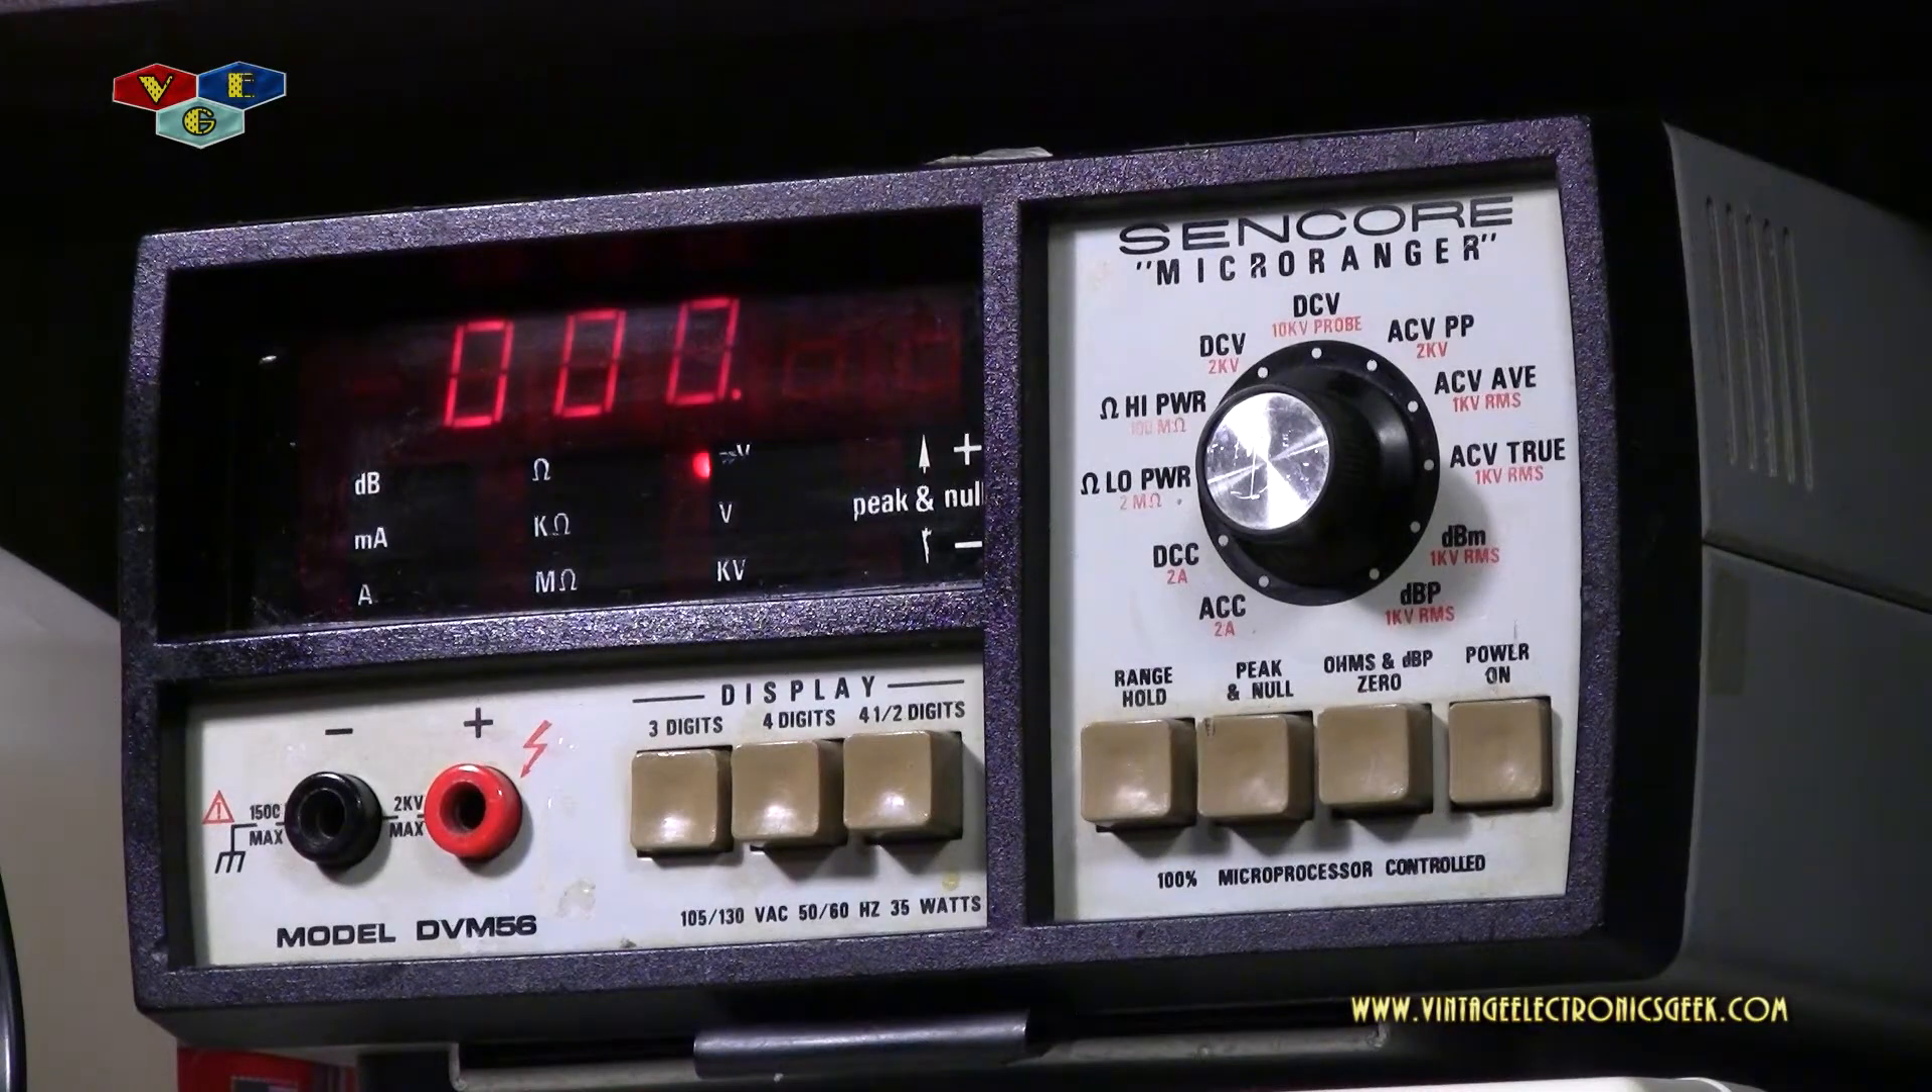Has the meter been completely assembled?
Yes.